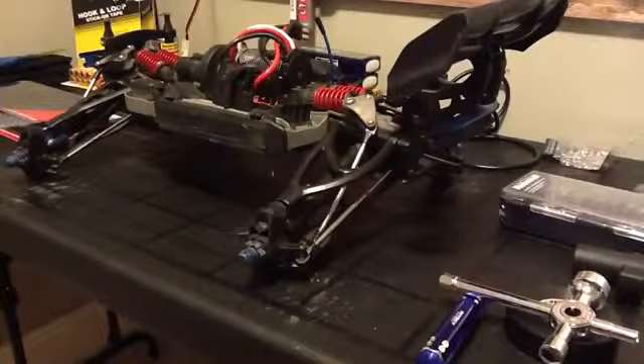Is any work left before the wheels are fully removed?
No.